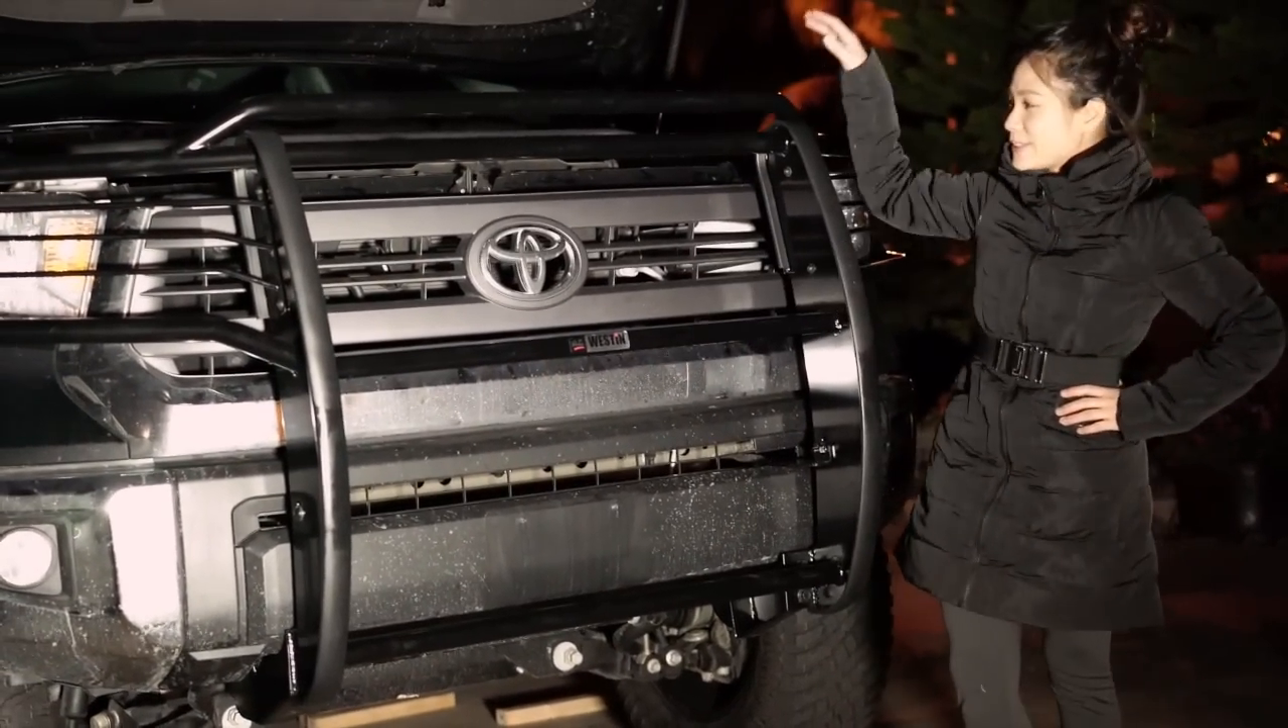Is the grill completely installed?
Yes.